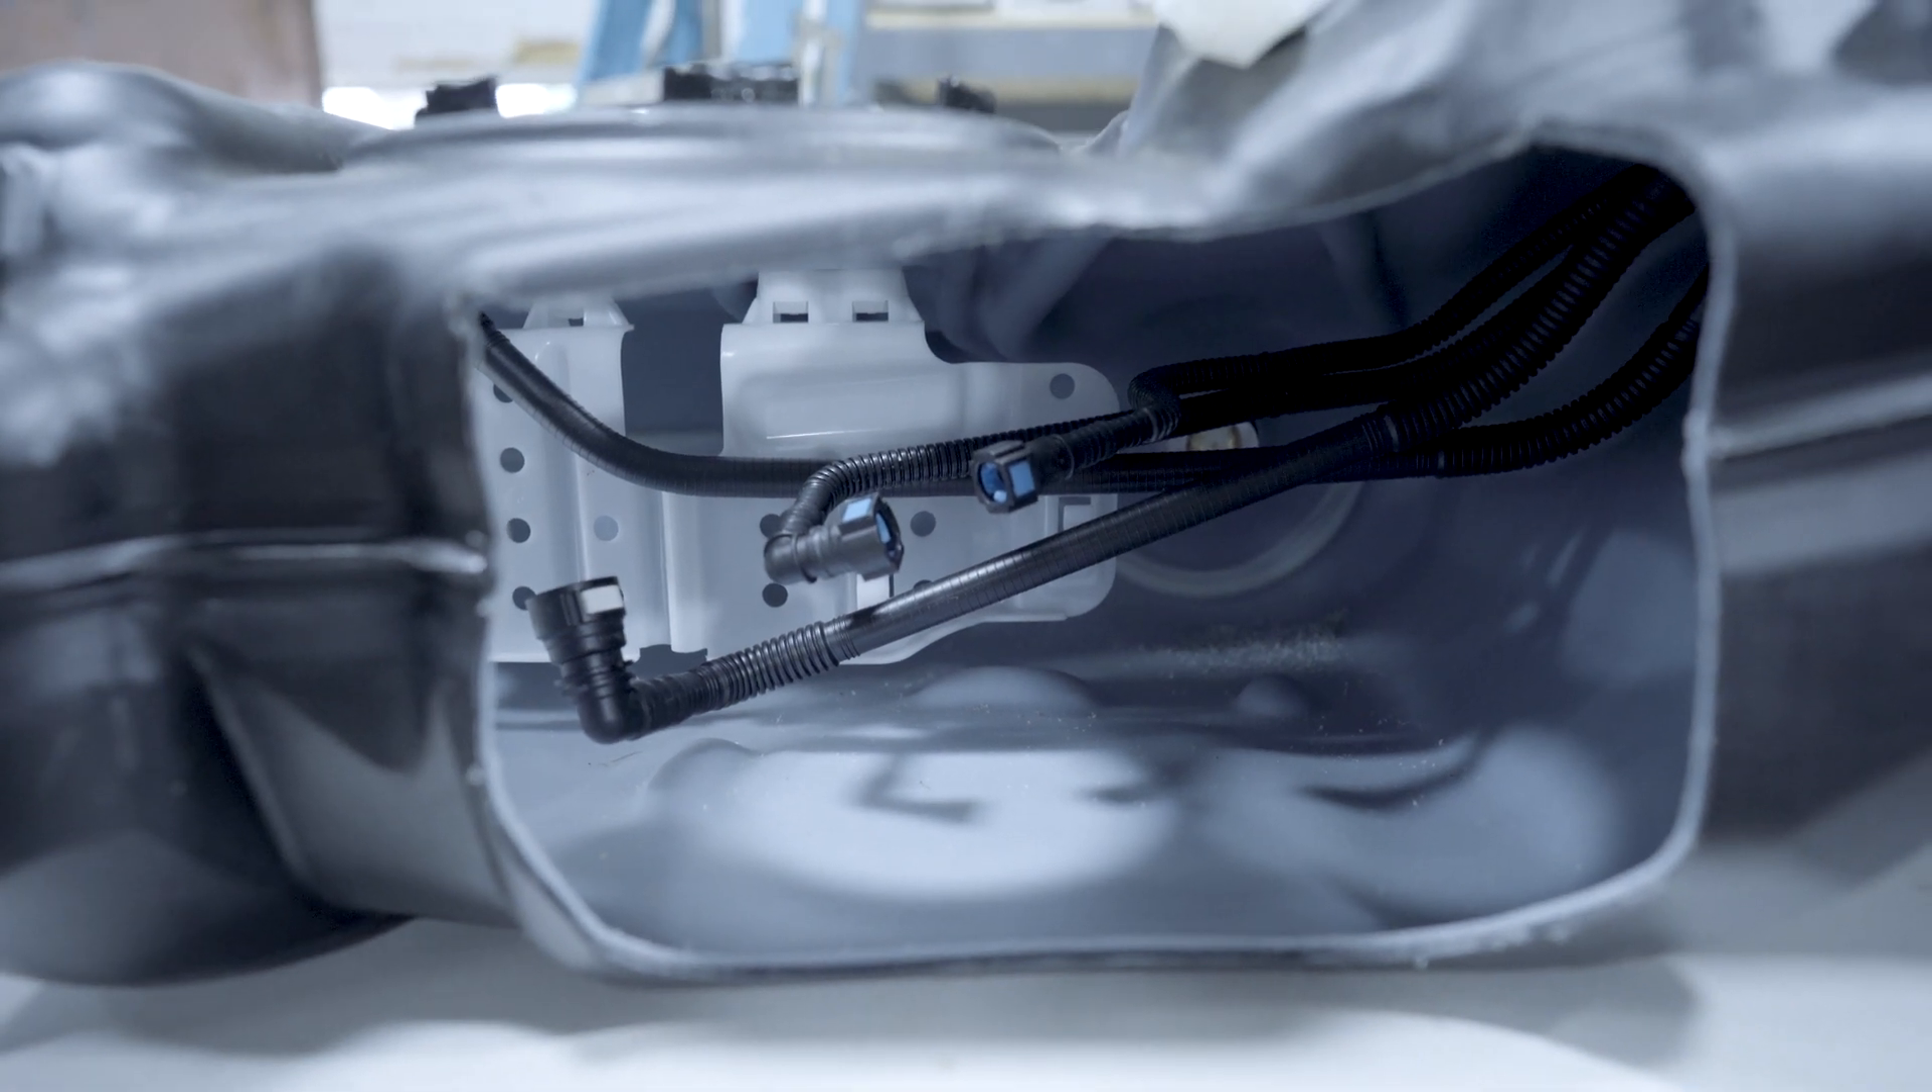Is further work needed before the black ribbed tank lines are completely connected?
Yes.